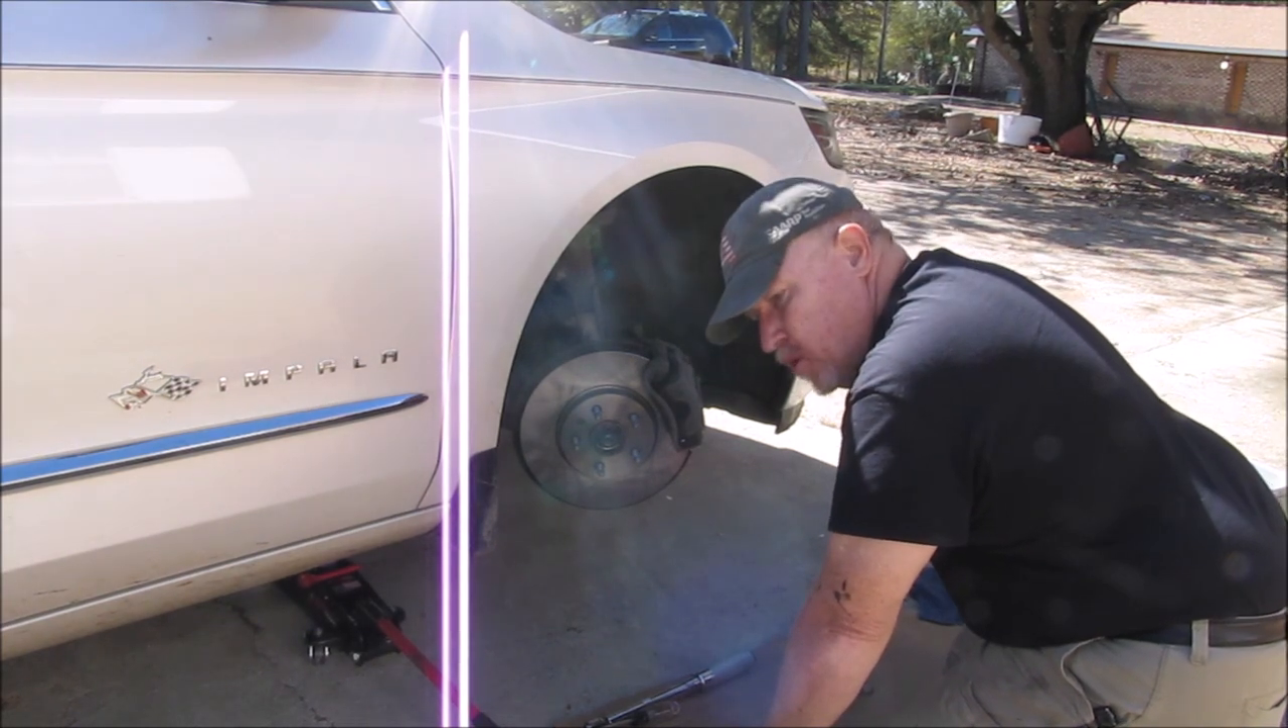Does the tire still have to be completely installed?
Yes.